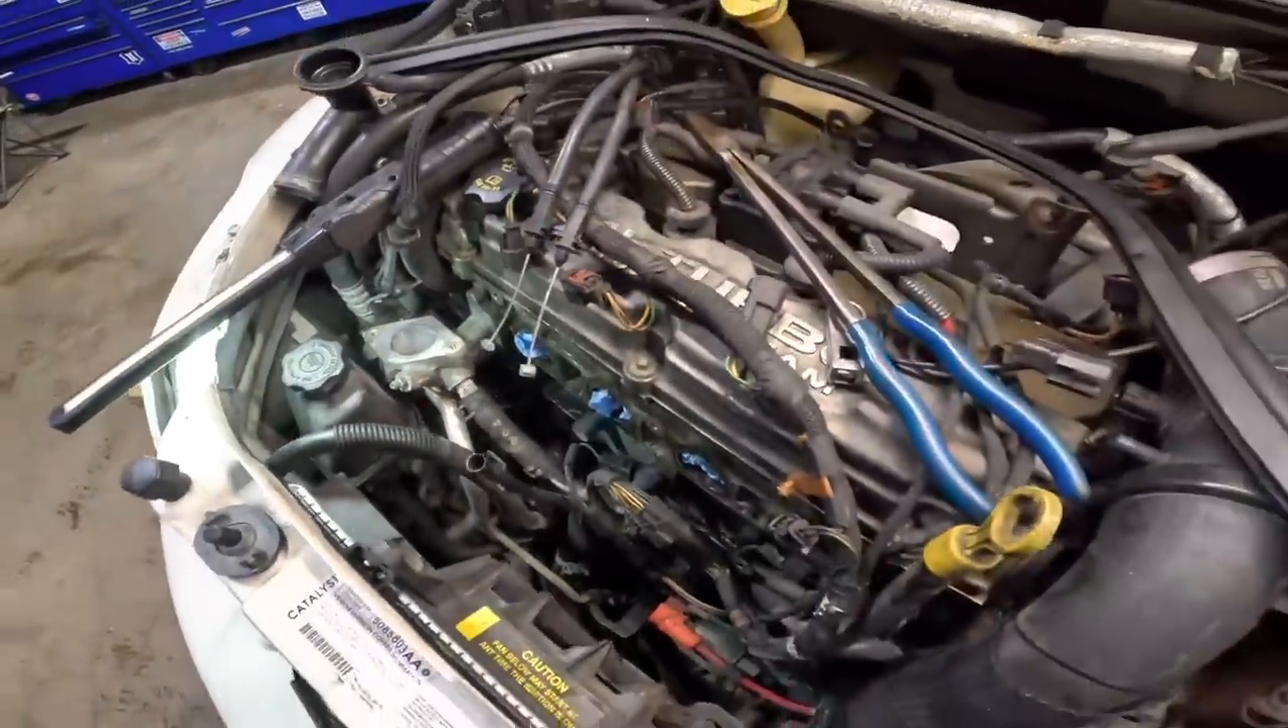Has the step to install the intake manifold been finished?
No.